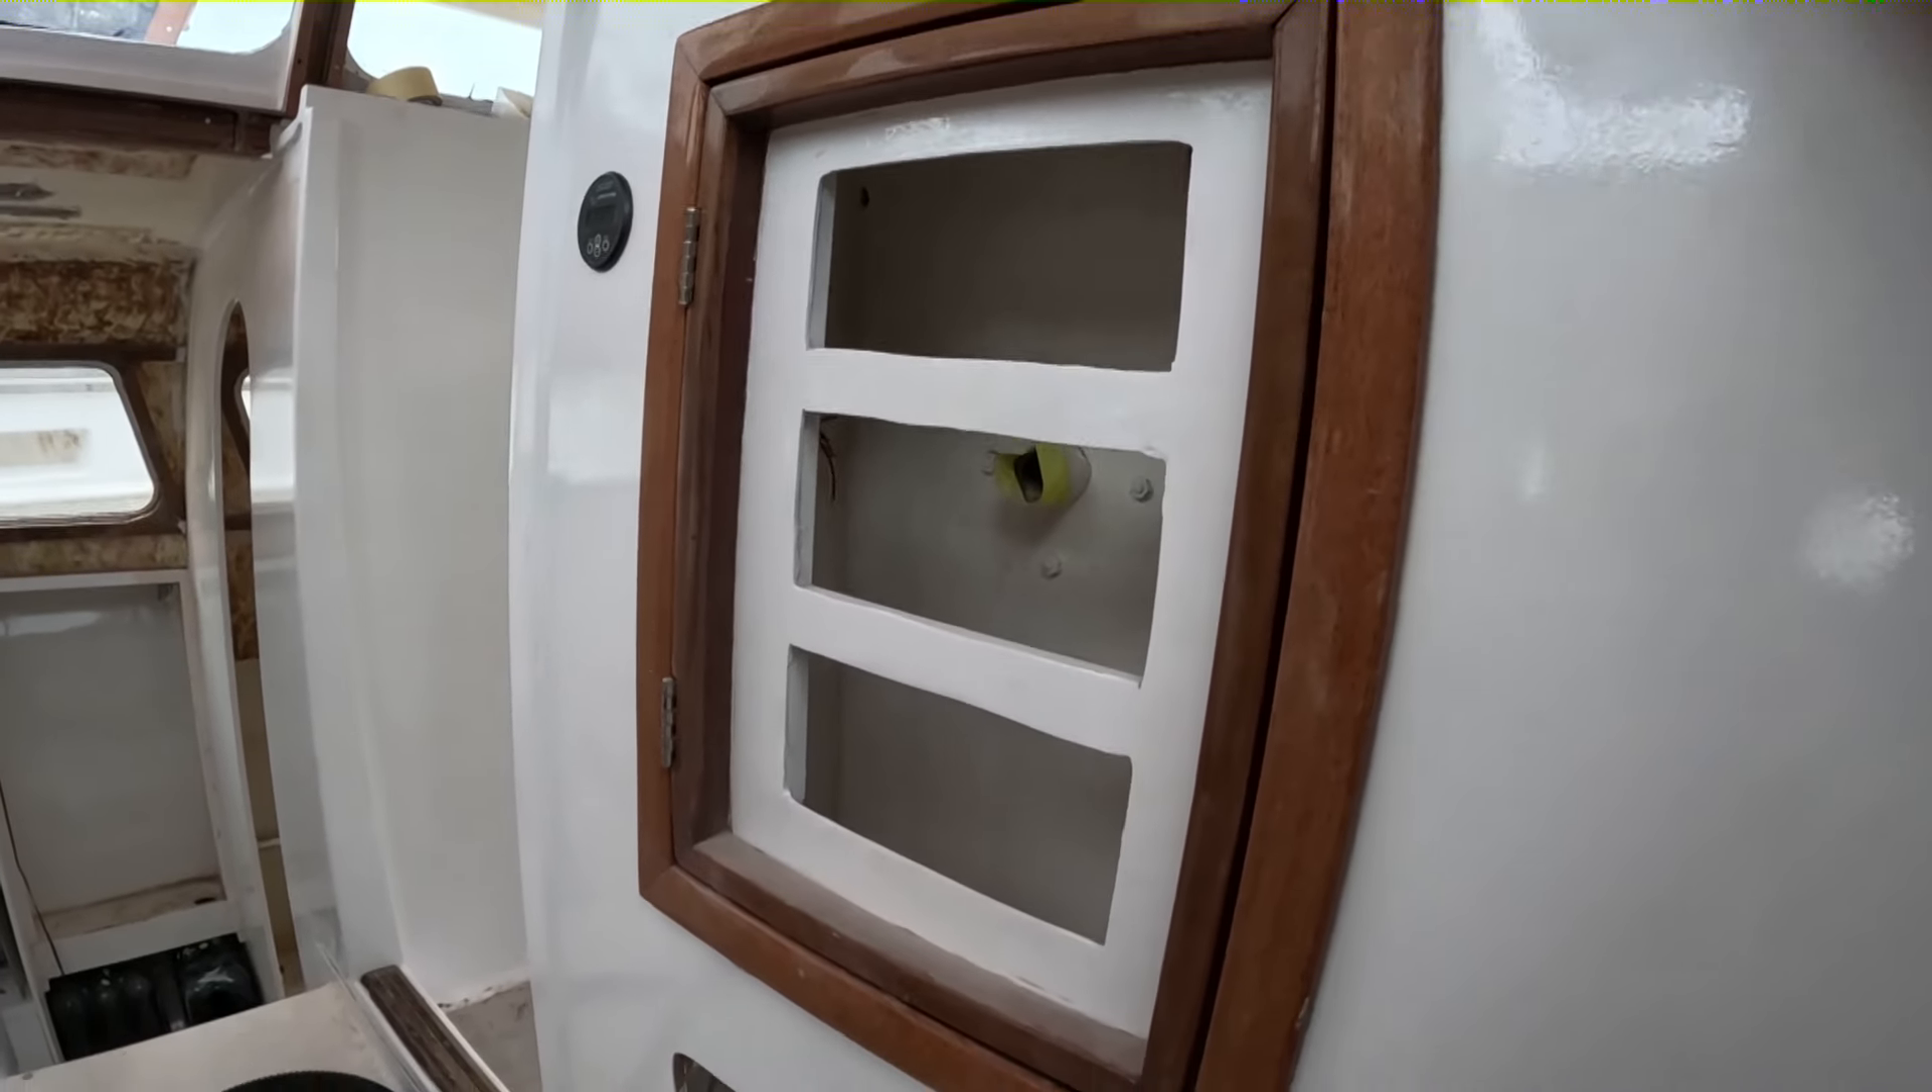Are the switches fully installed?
No.